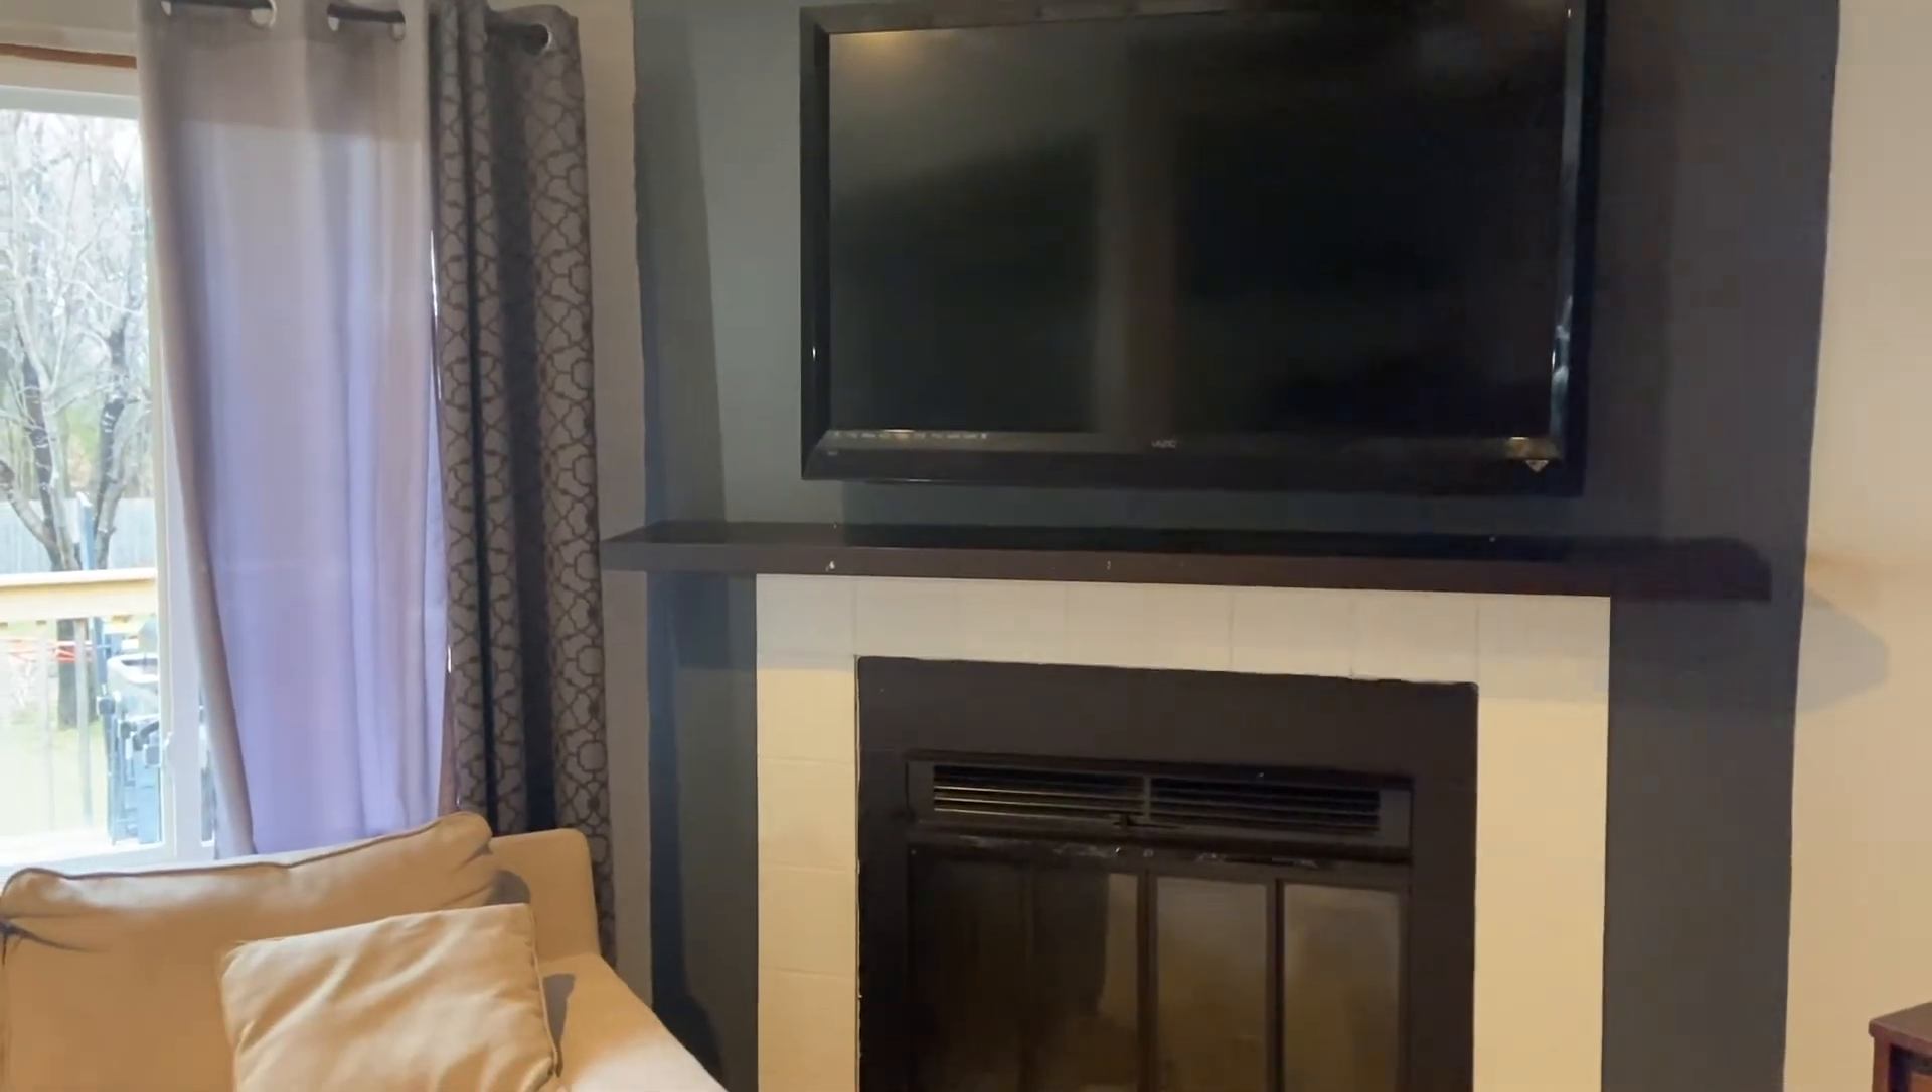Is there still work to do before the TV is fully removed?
Yes.